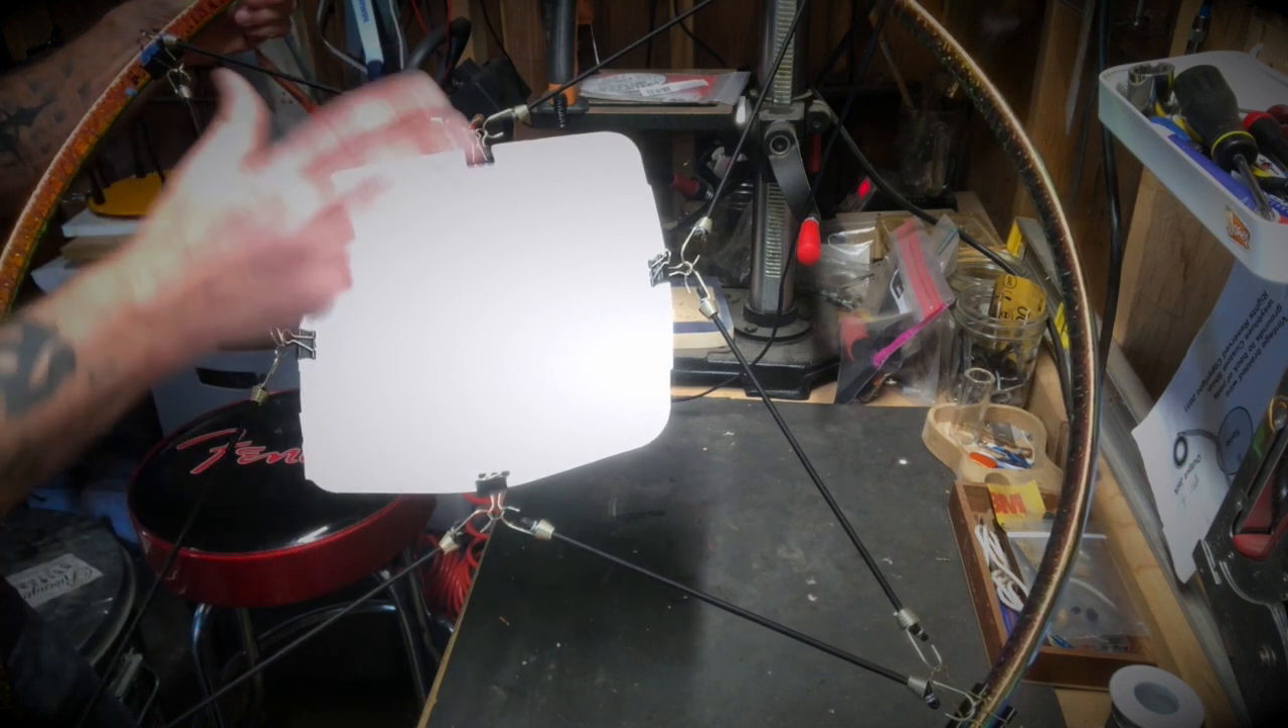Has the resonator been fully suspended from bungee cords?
Yes.